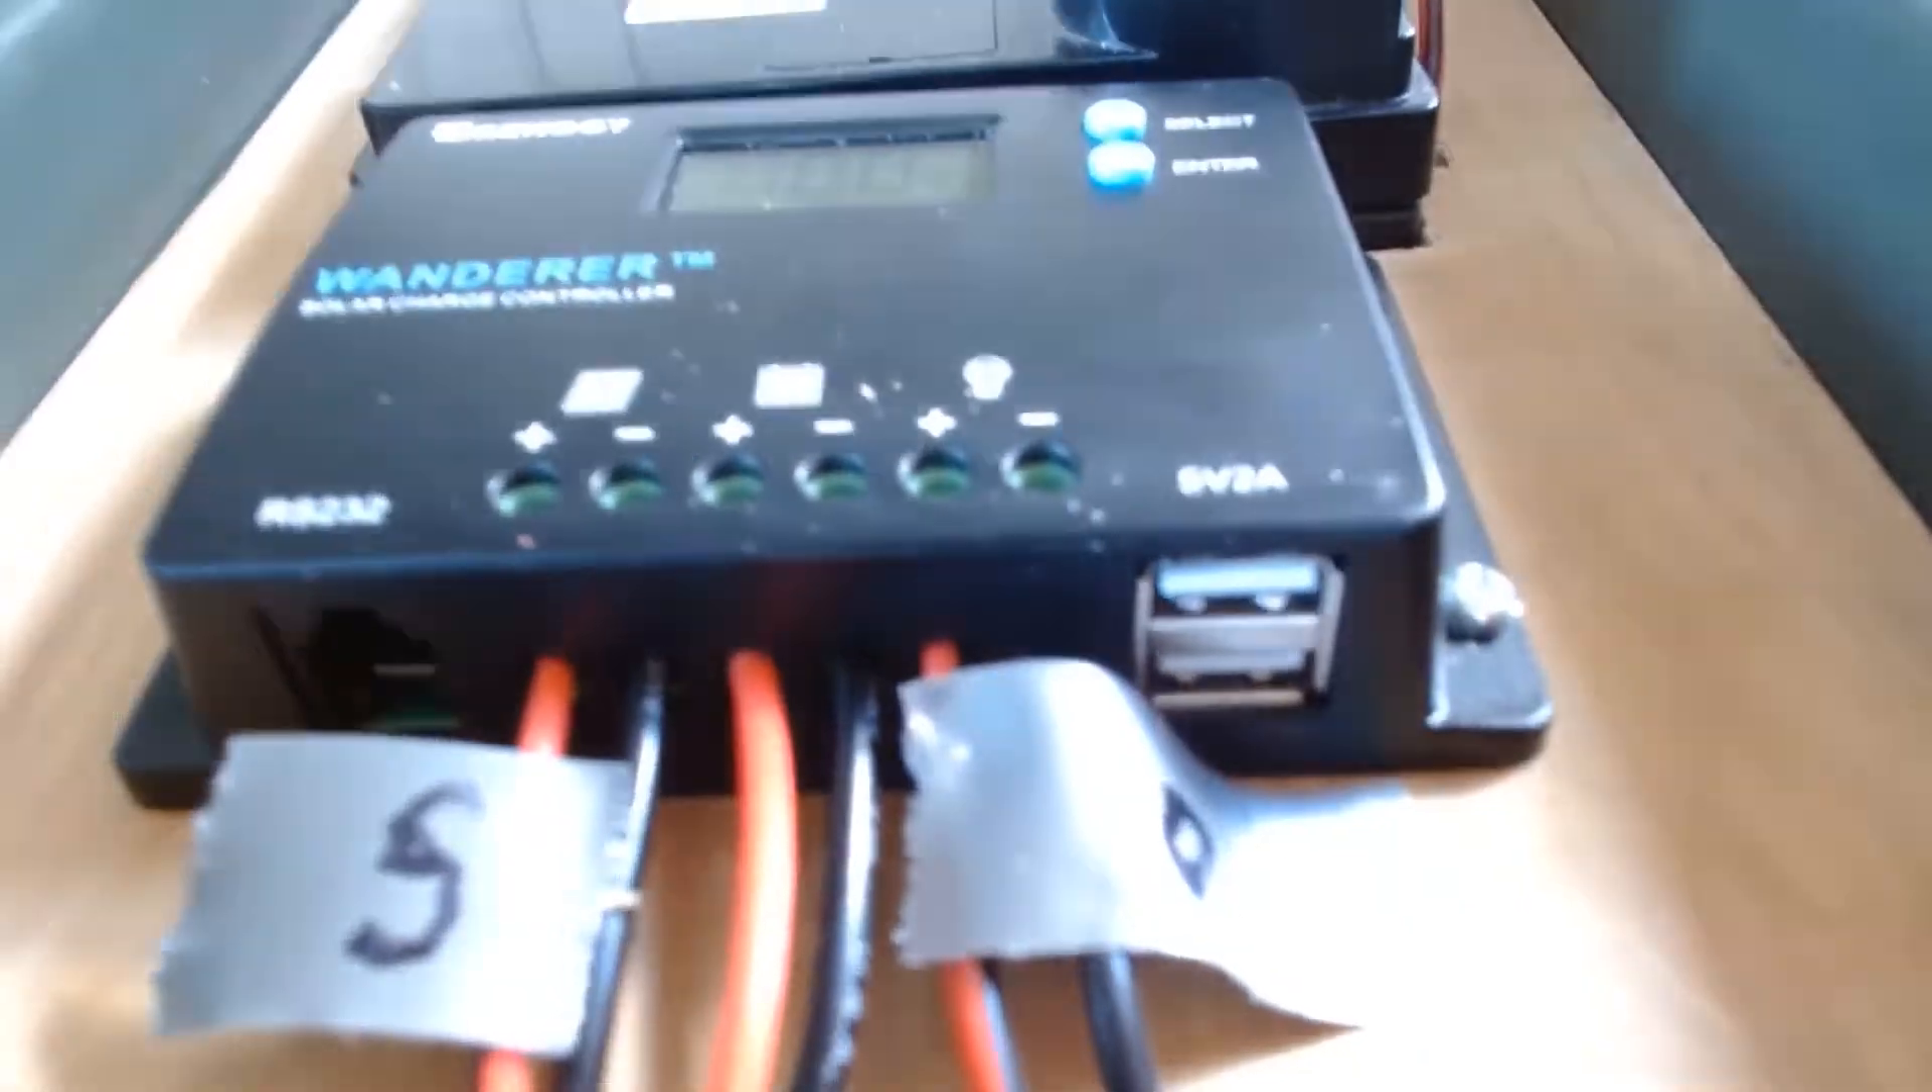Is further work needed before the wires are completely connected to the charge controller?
No.